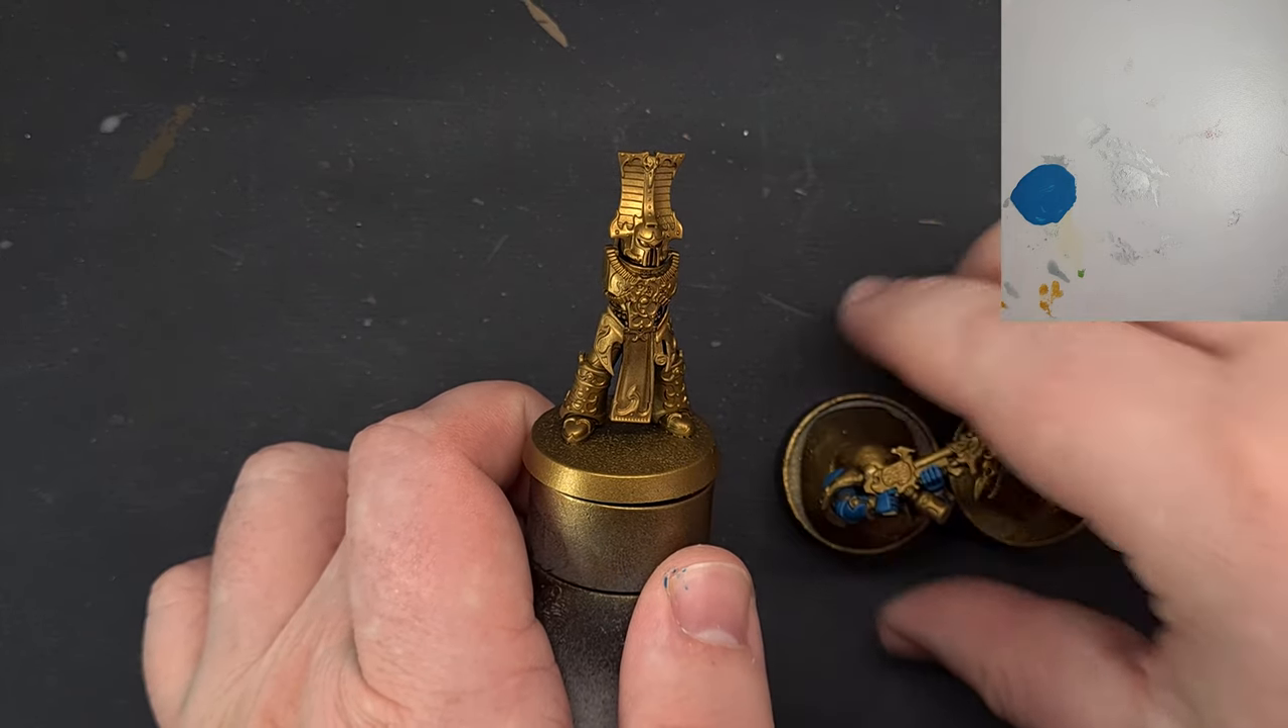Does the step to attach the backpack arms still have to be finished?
Yes.